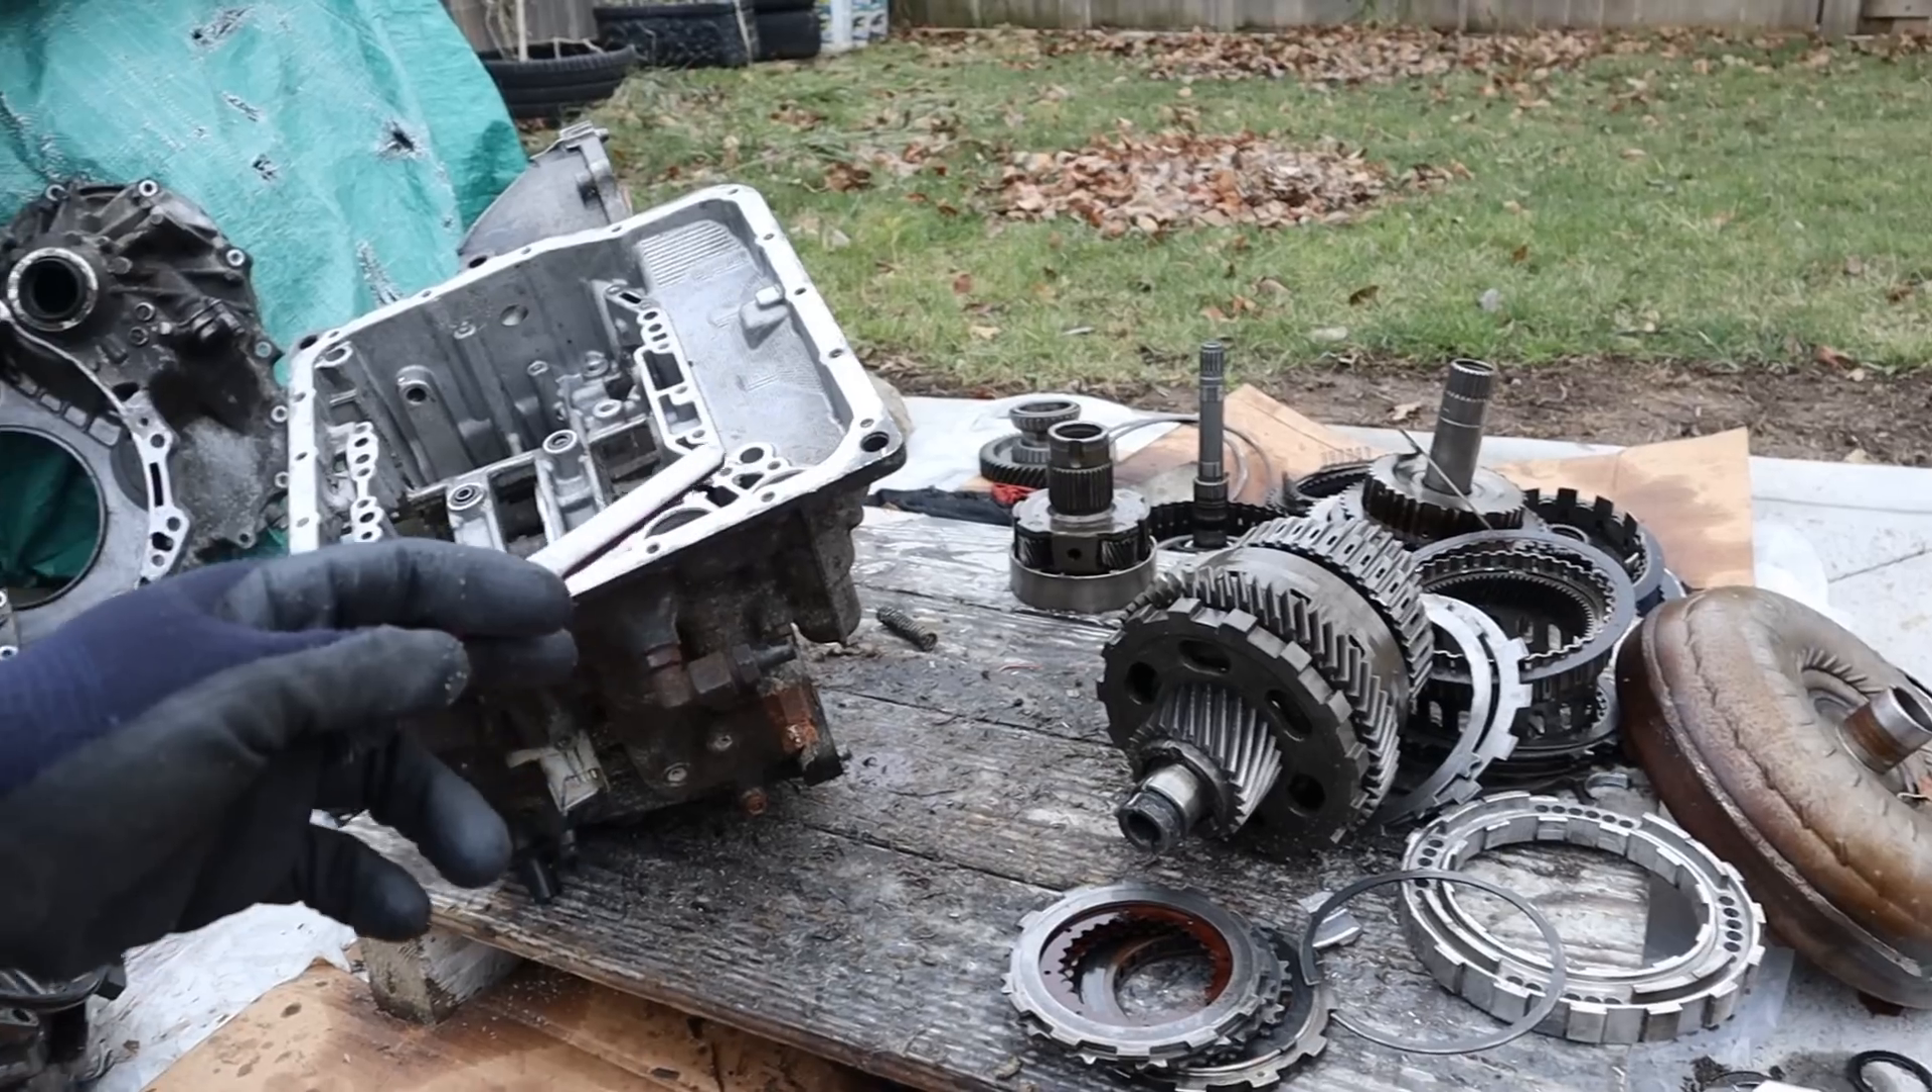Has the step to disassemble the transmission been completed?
Yes.